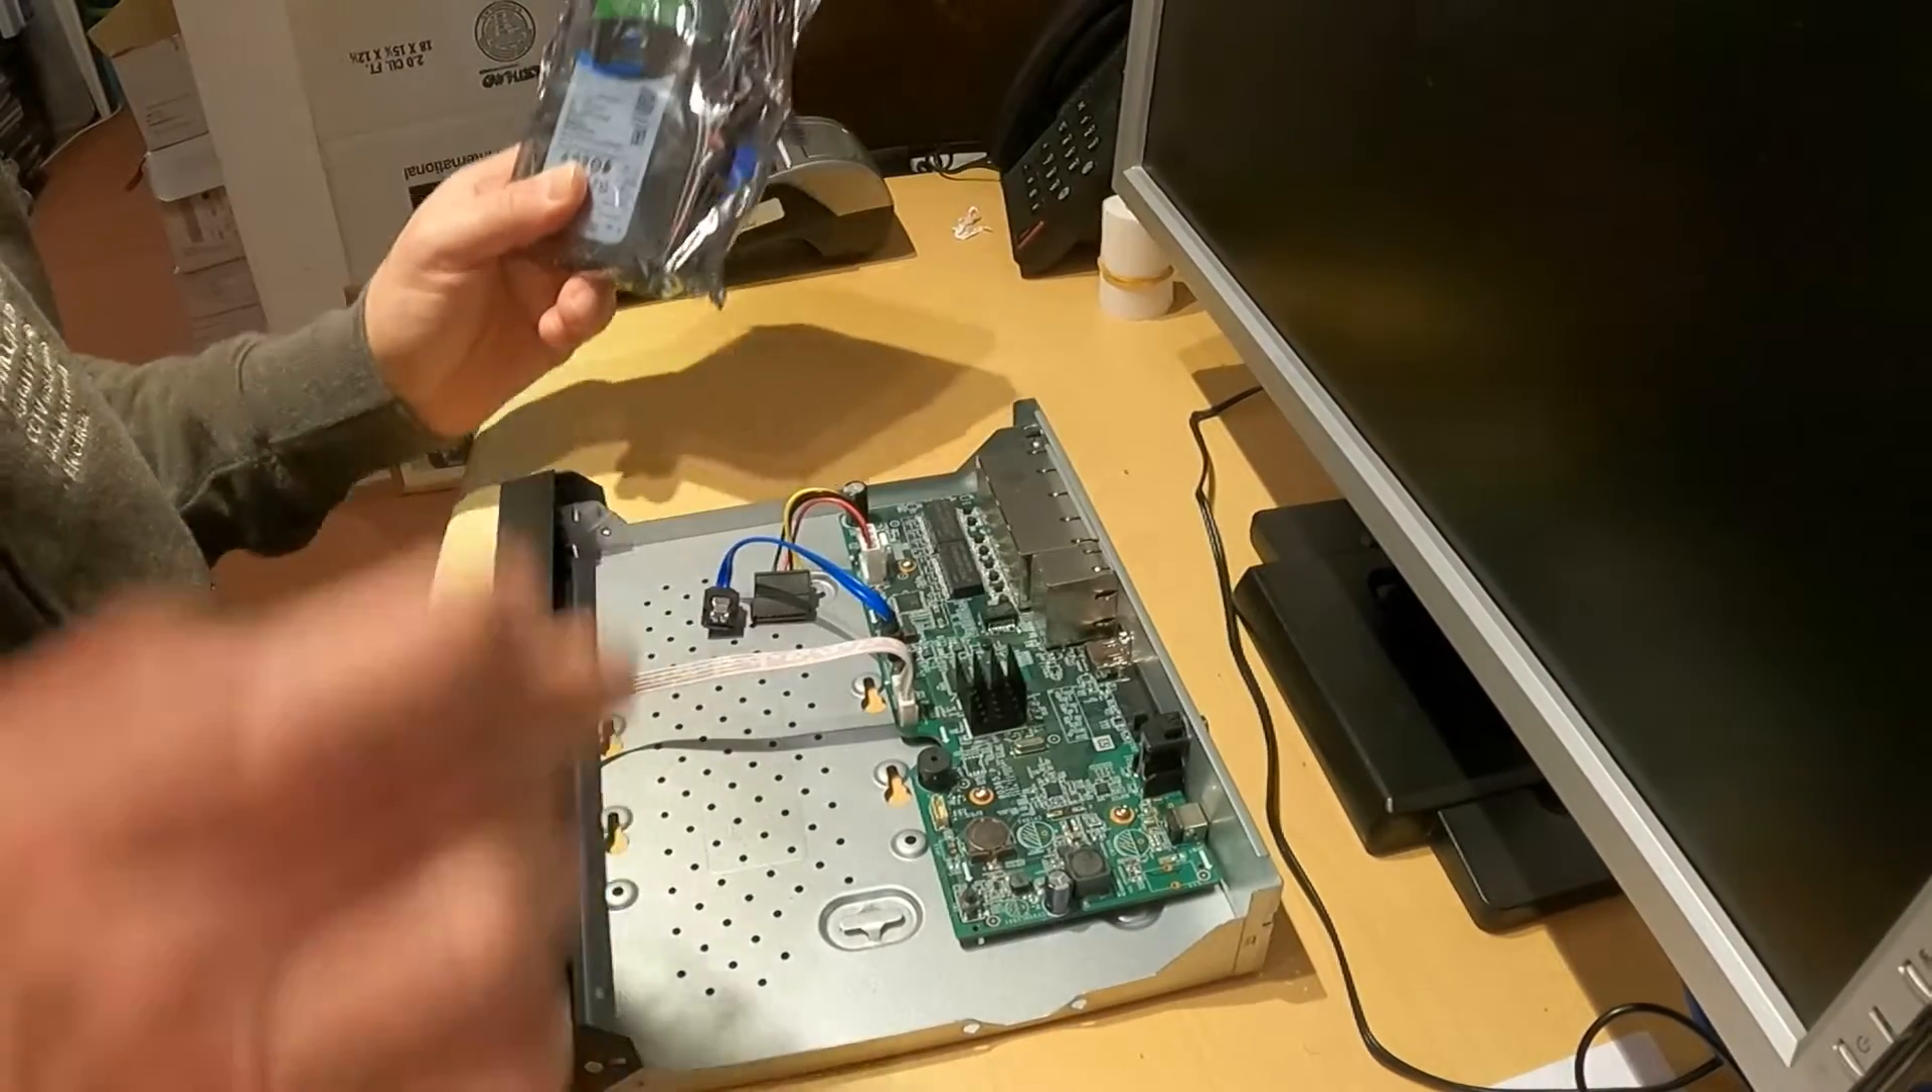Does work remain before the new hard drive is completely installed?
Yes.